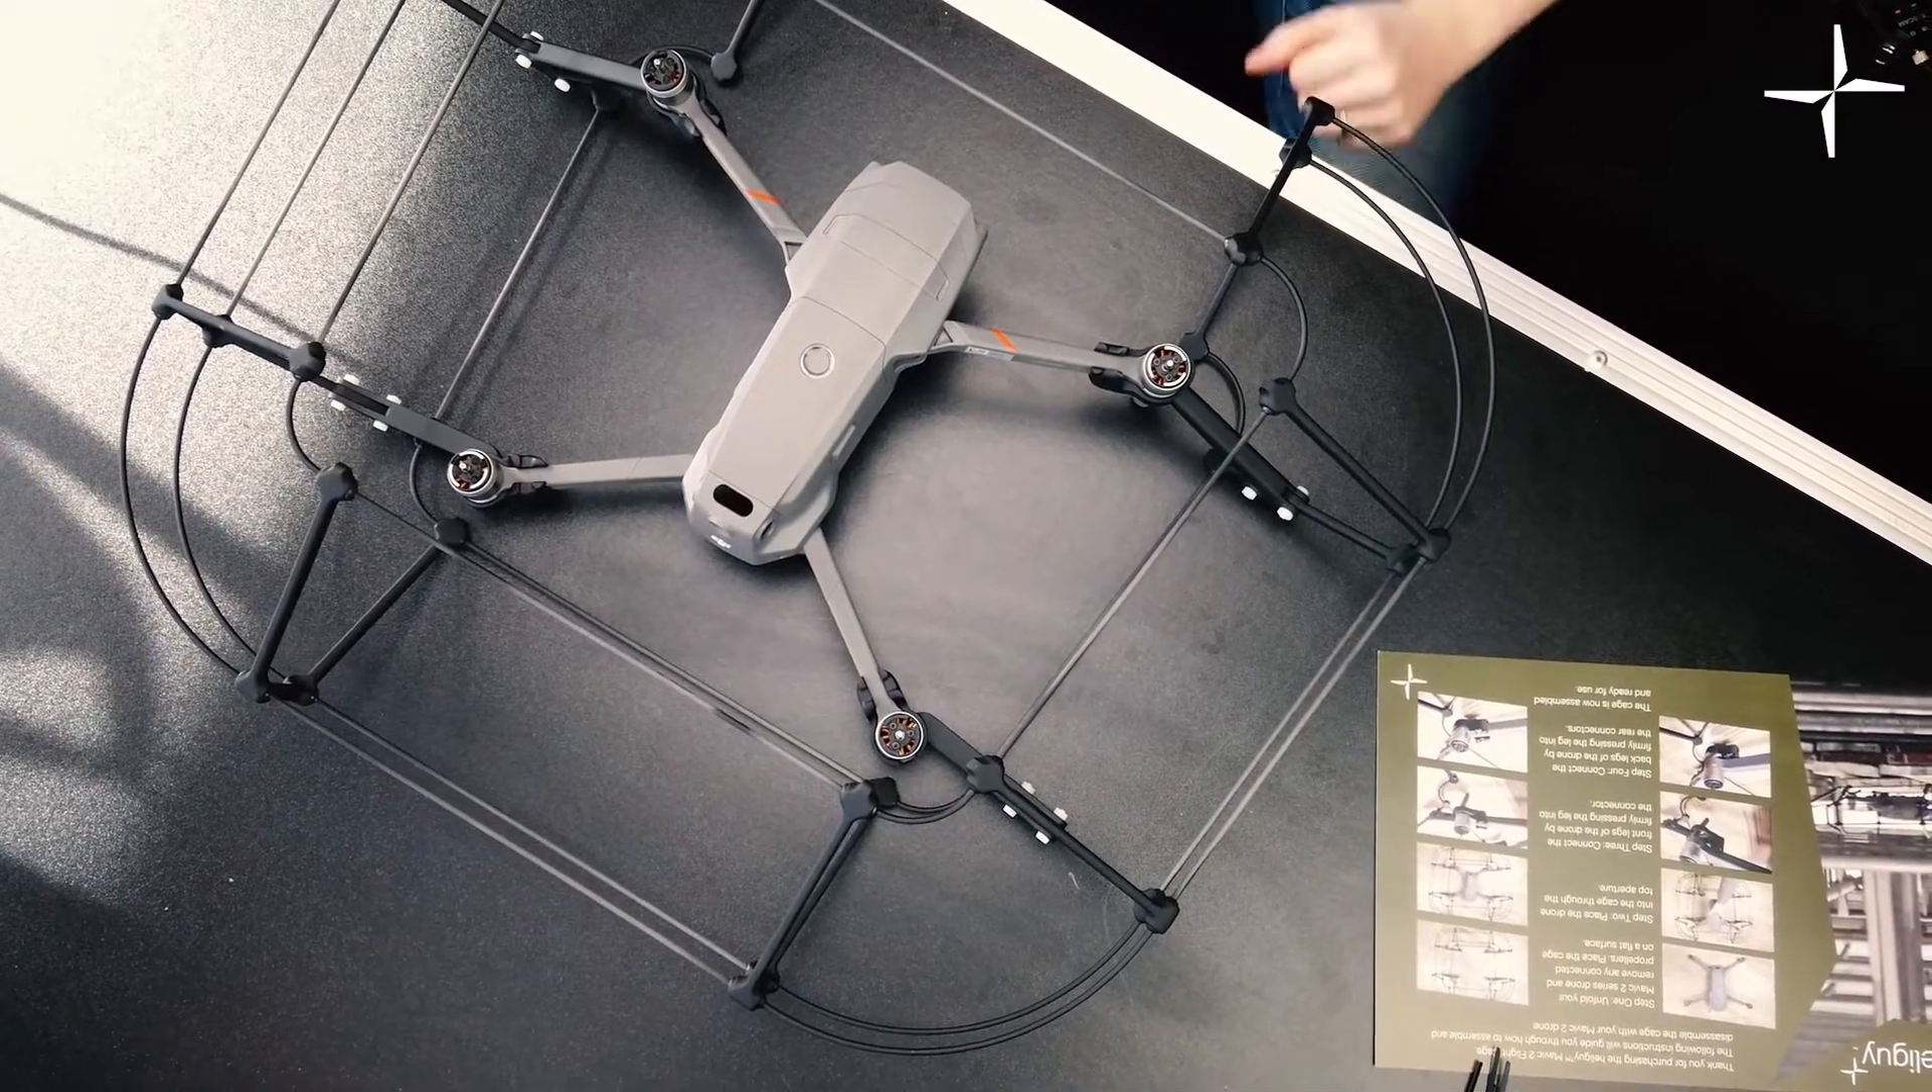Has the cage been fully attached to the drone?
Yes.